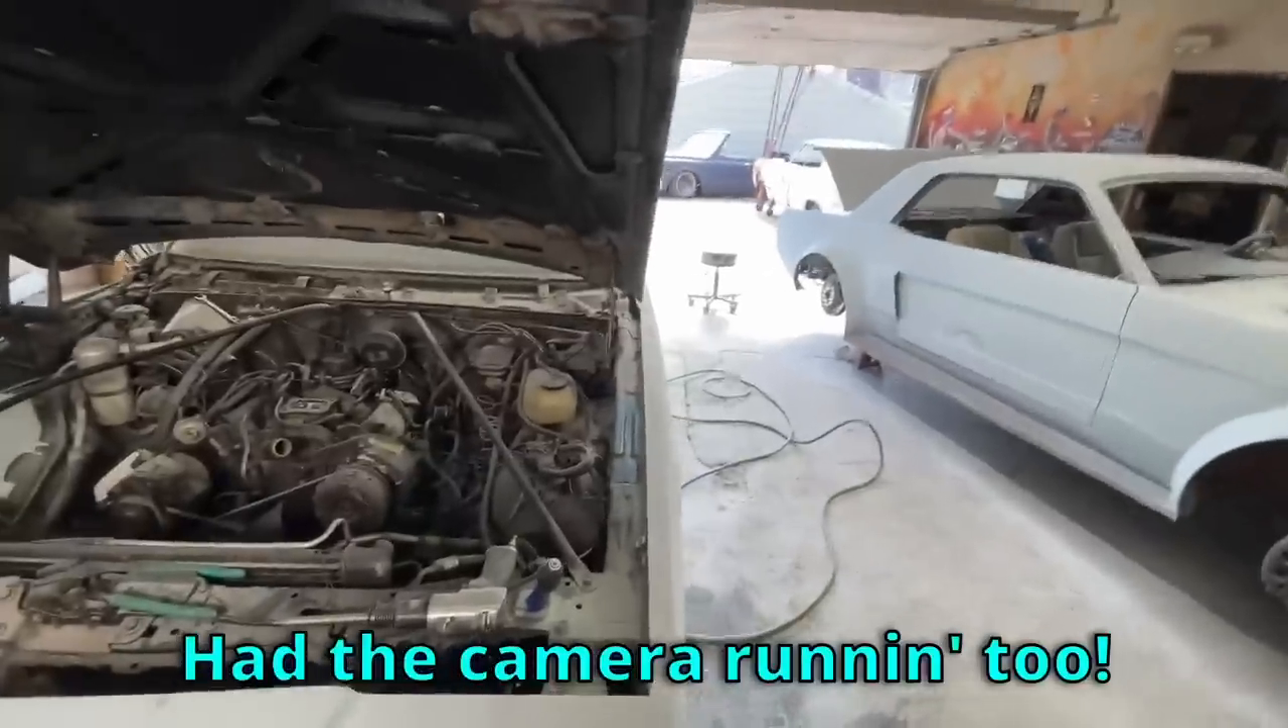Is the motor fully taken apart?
No.